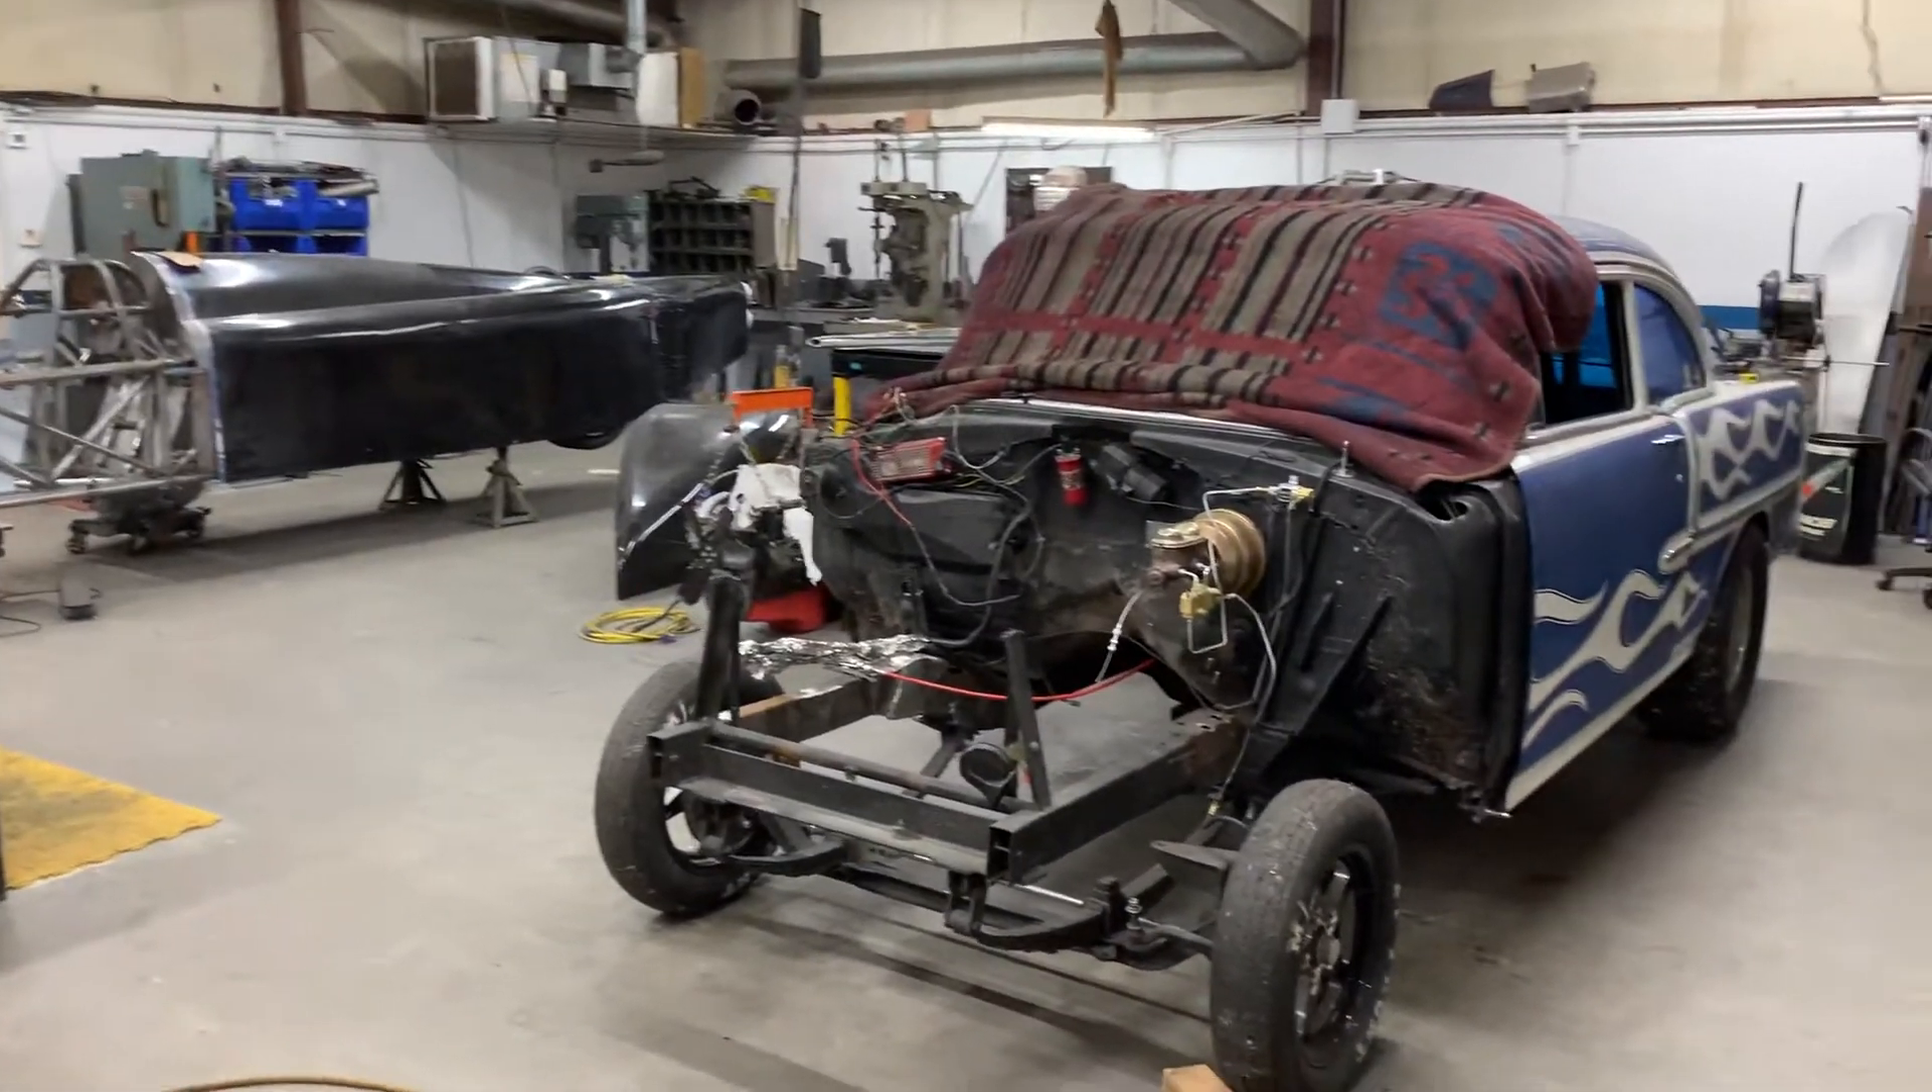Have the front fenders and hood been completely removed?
Yes.